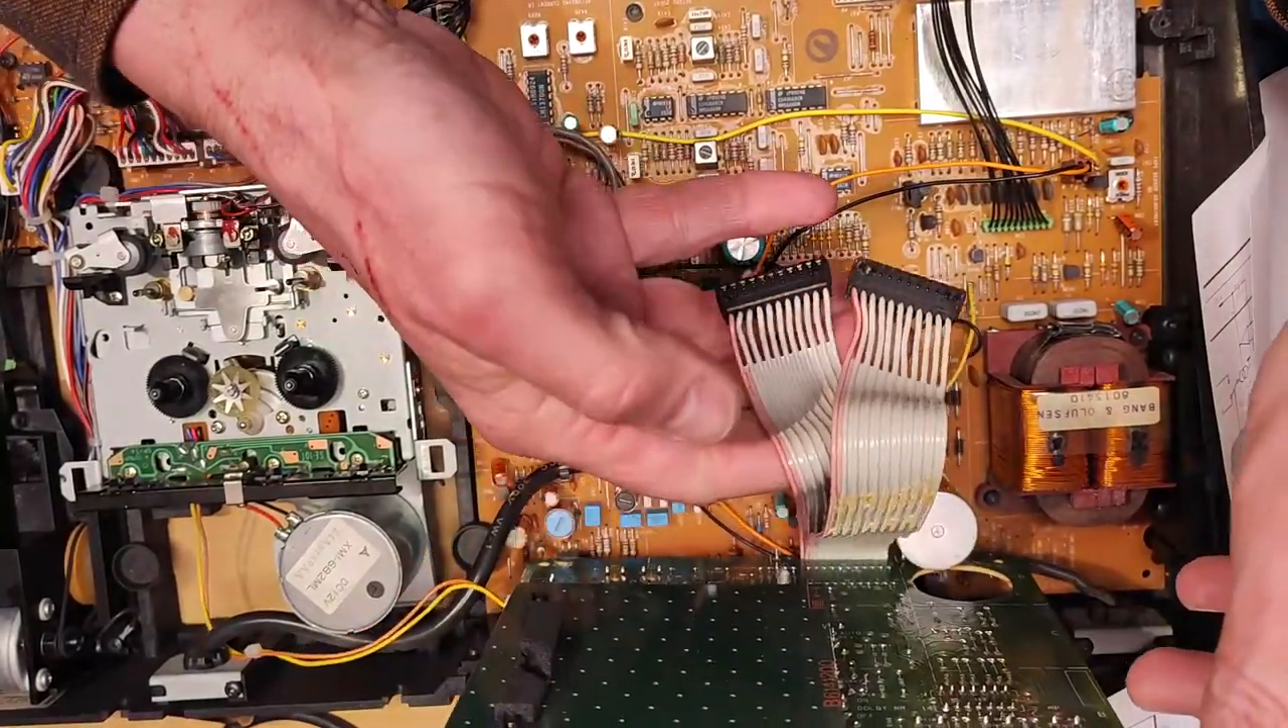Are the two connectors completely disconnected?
Yes.